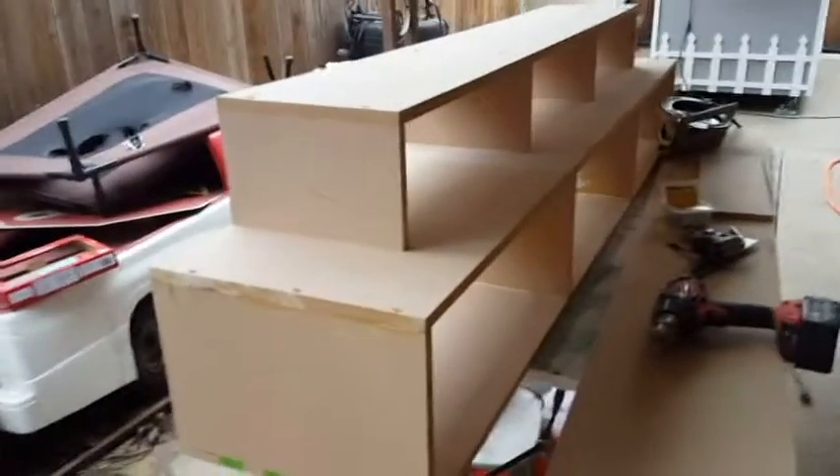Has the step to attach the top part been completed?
Yes.